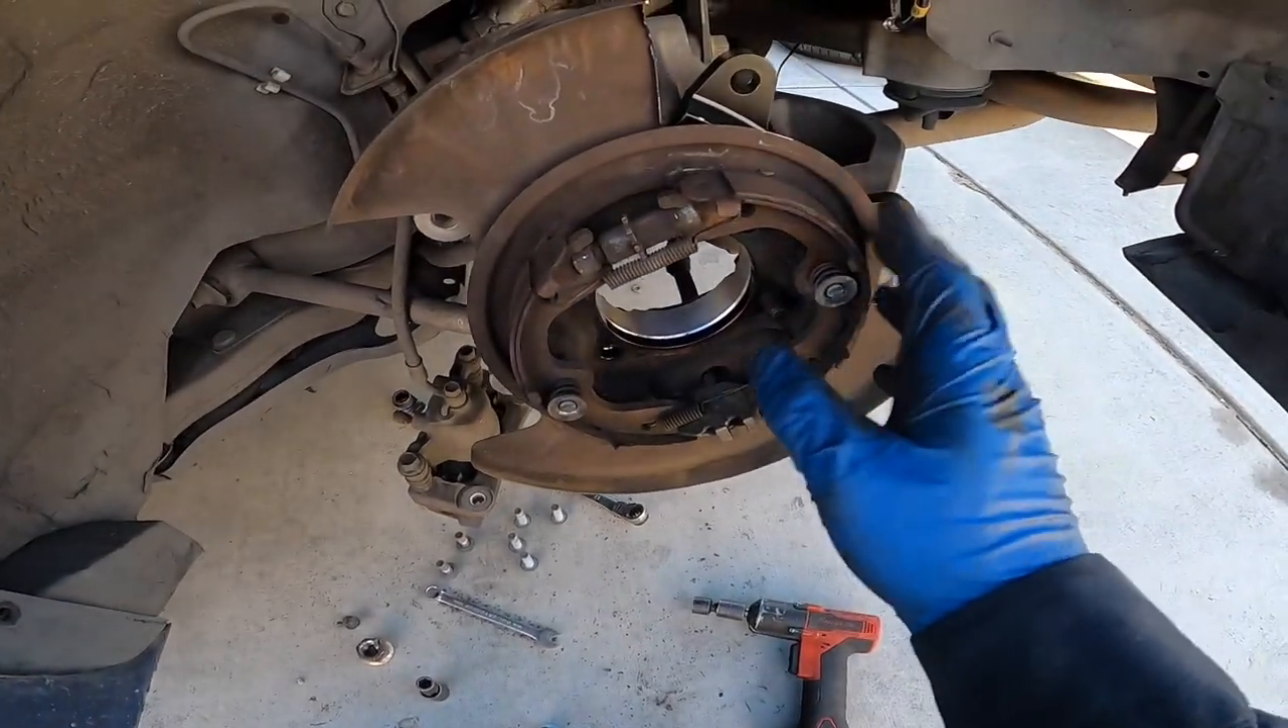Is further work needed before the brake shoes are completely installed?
No.